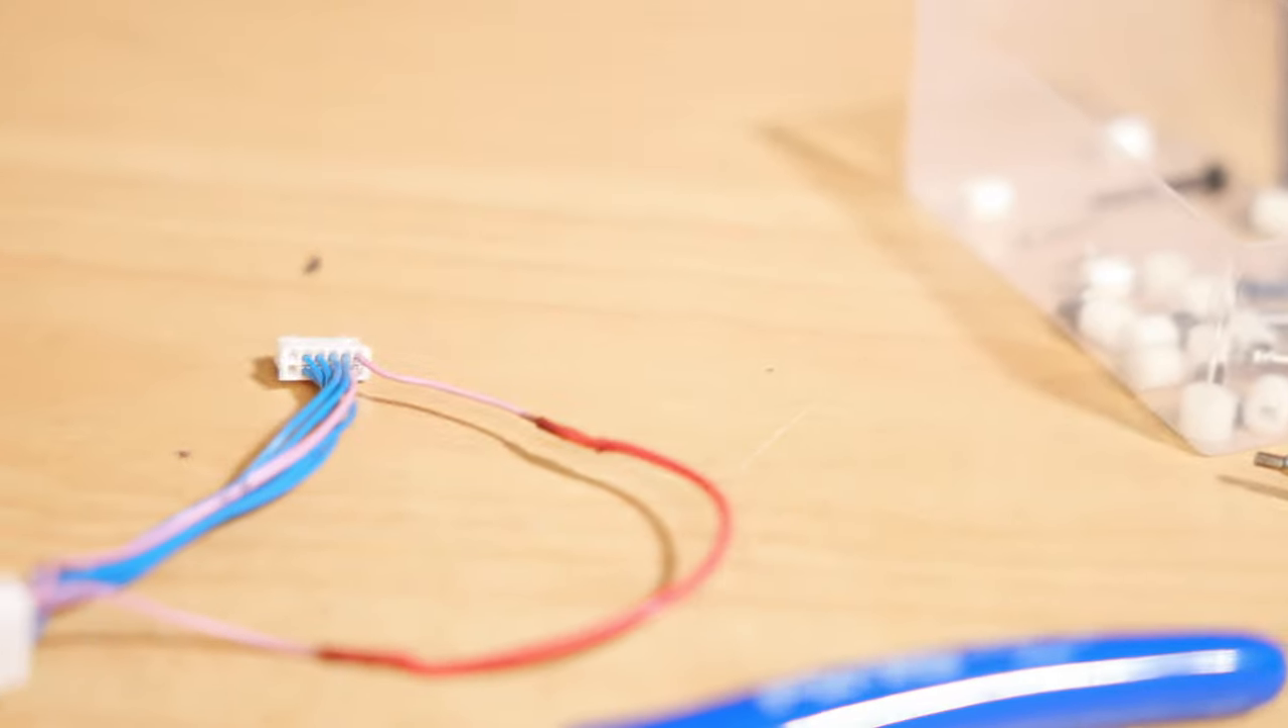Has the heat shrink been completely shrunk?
Yes.